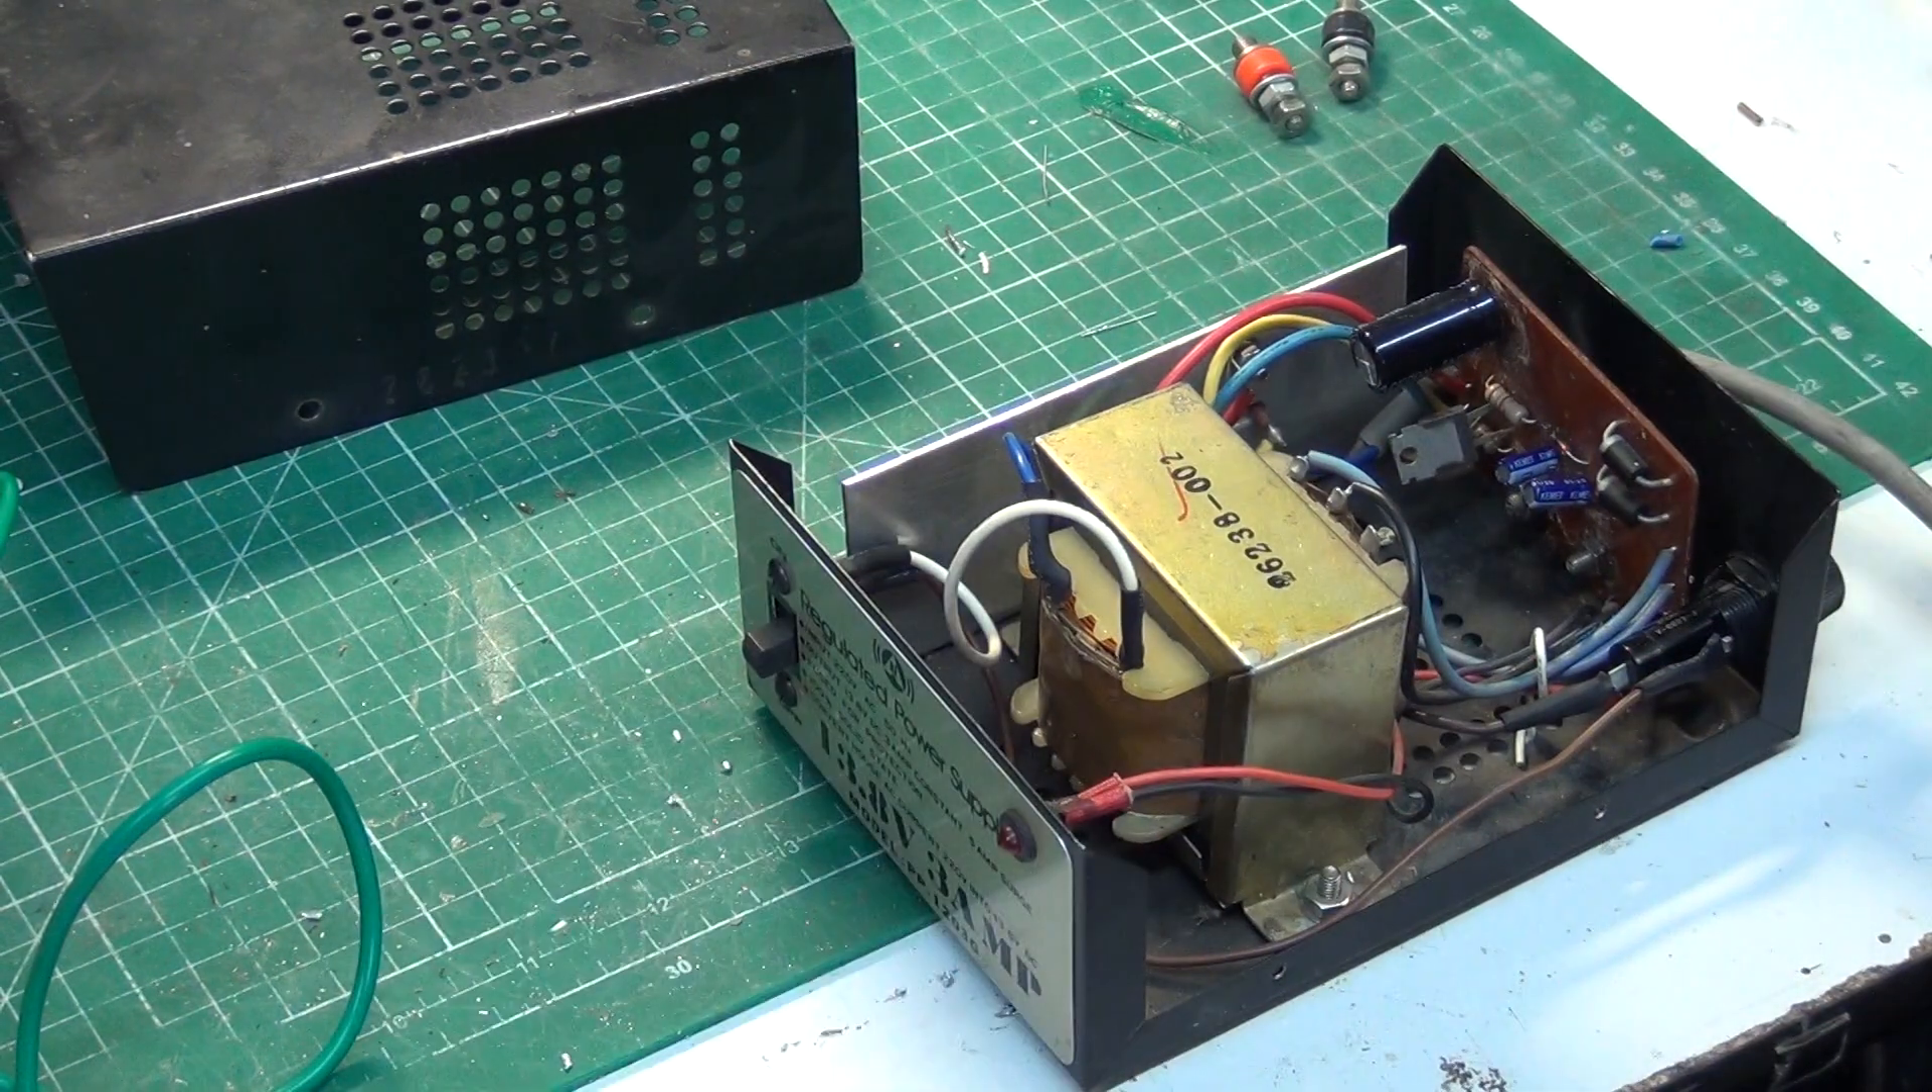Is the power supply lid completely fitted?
No.